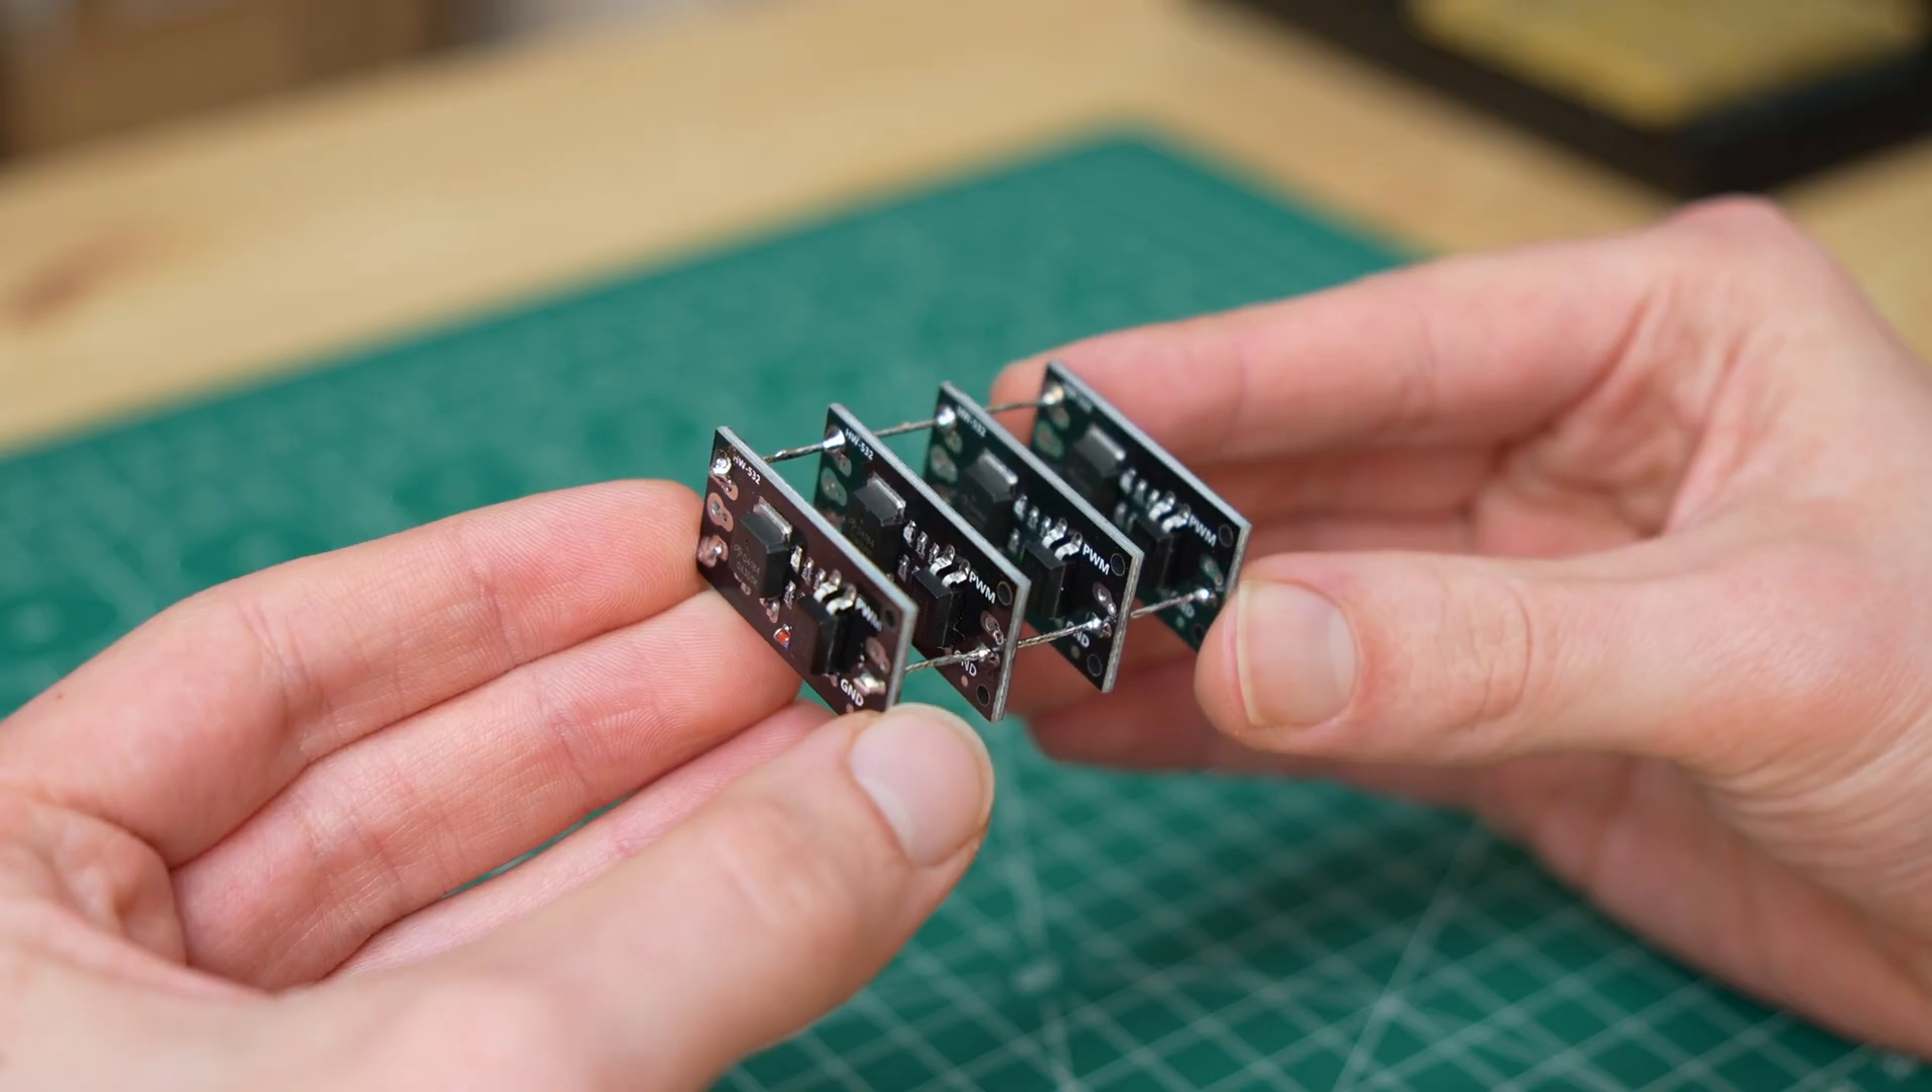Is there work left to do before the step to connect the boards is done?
No.